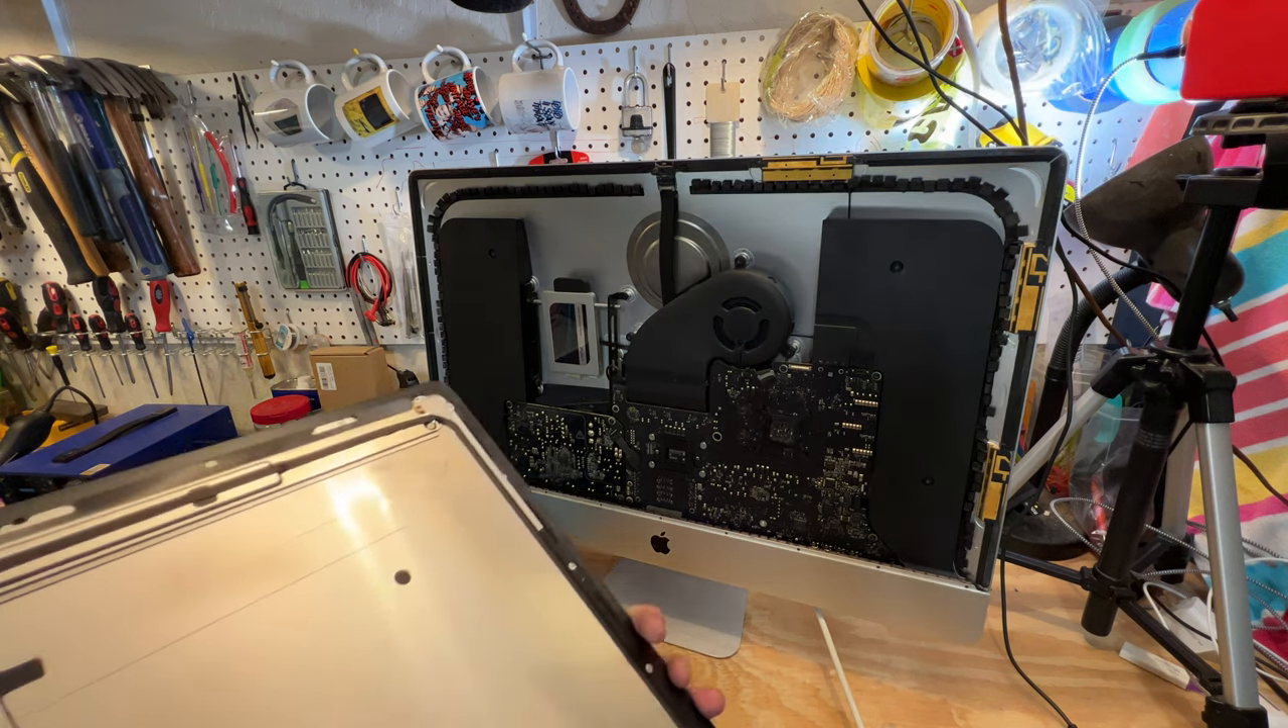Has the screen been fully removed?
Yes.